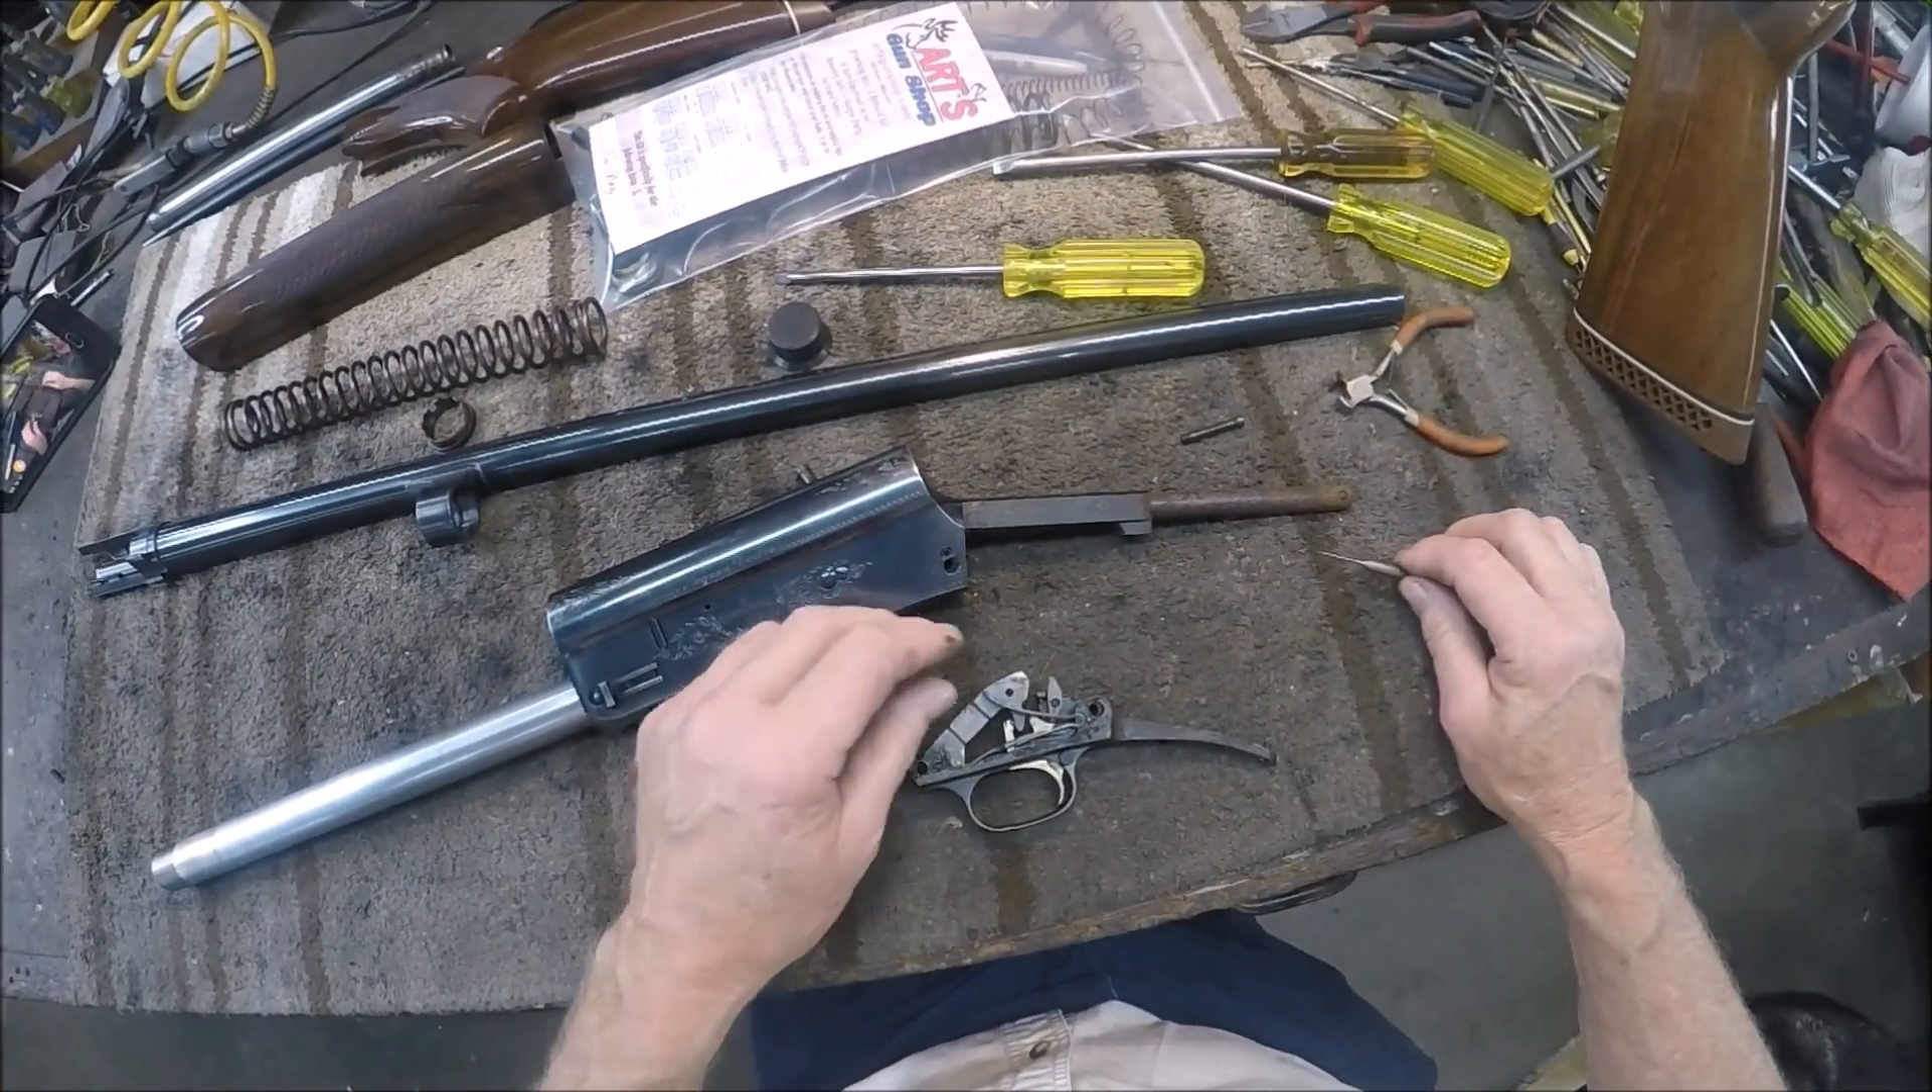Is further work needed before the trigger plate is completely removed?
No.